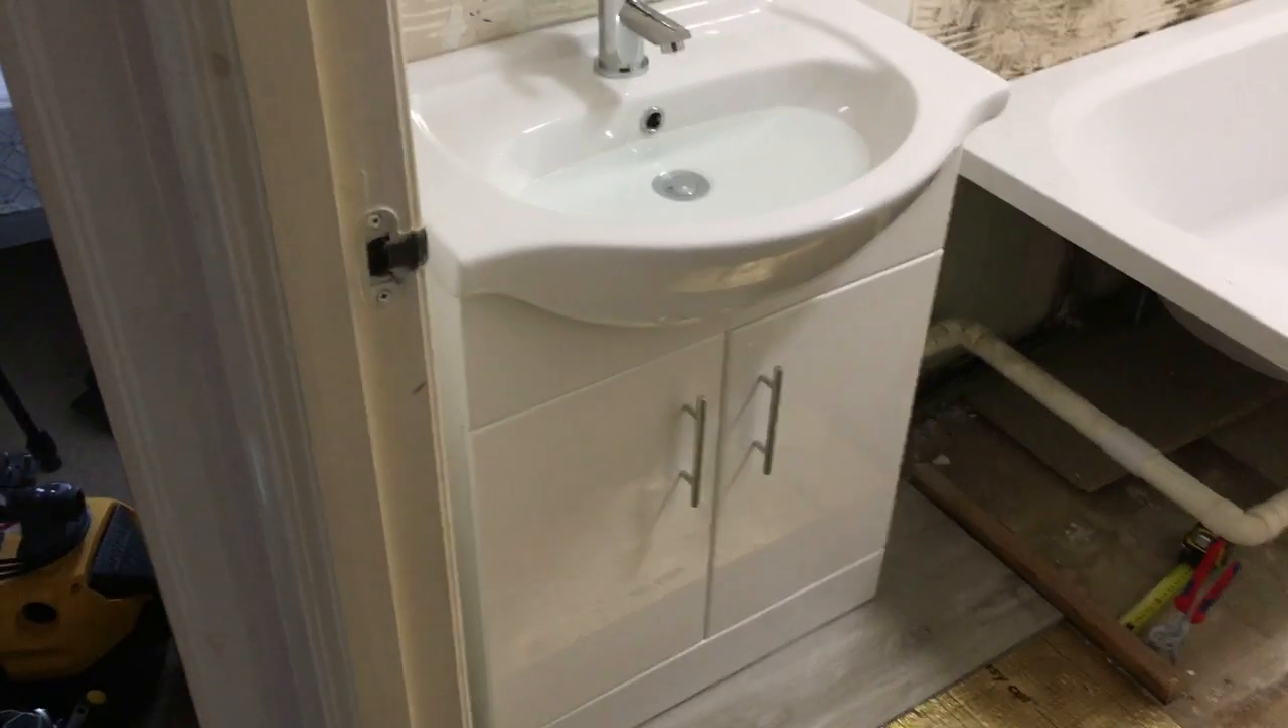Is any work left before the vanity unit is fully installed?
No.